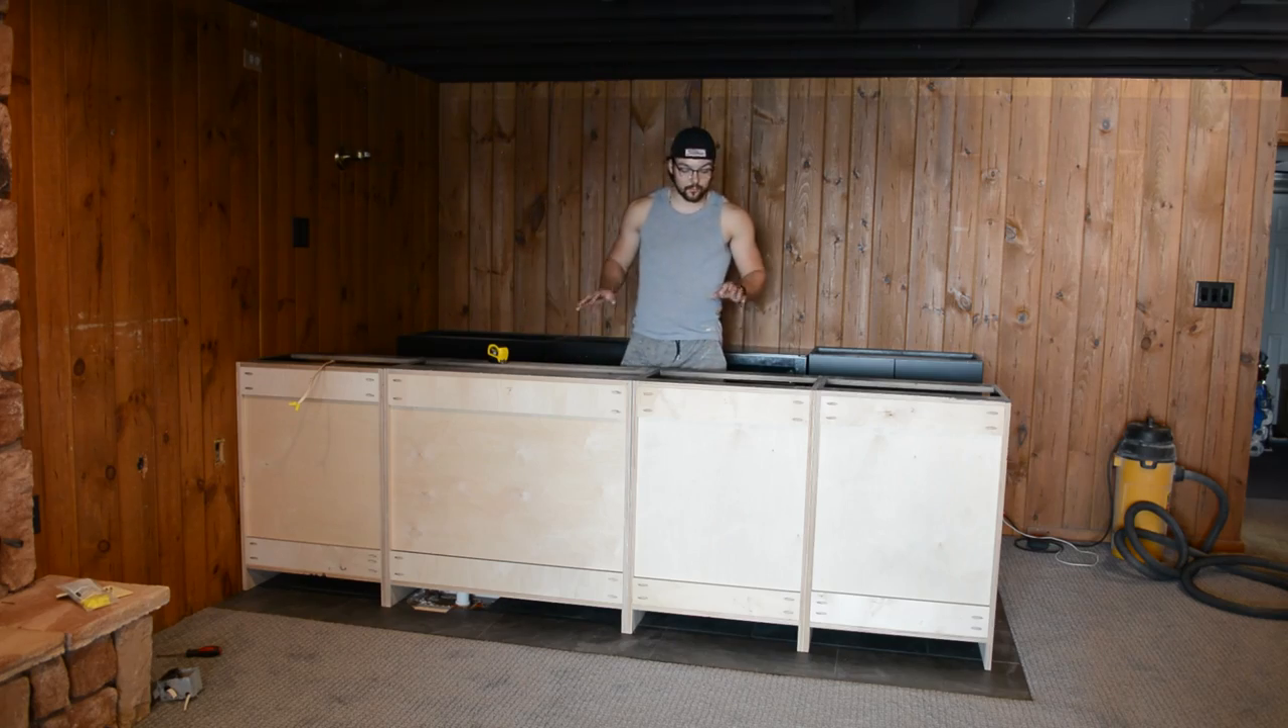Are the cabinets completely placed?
Yes.